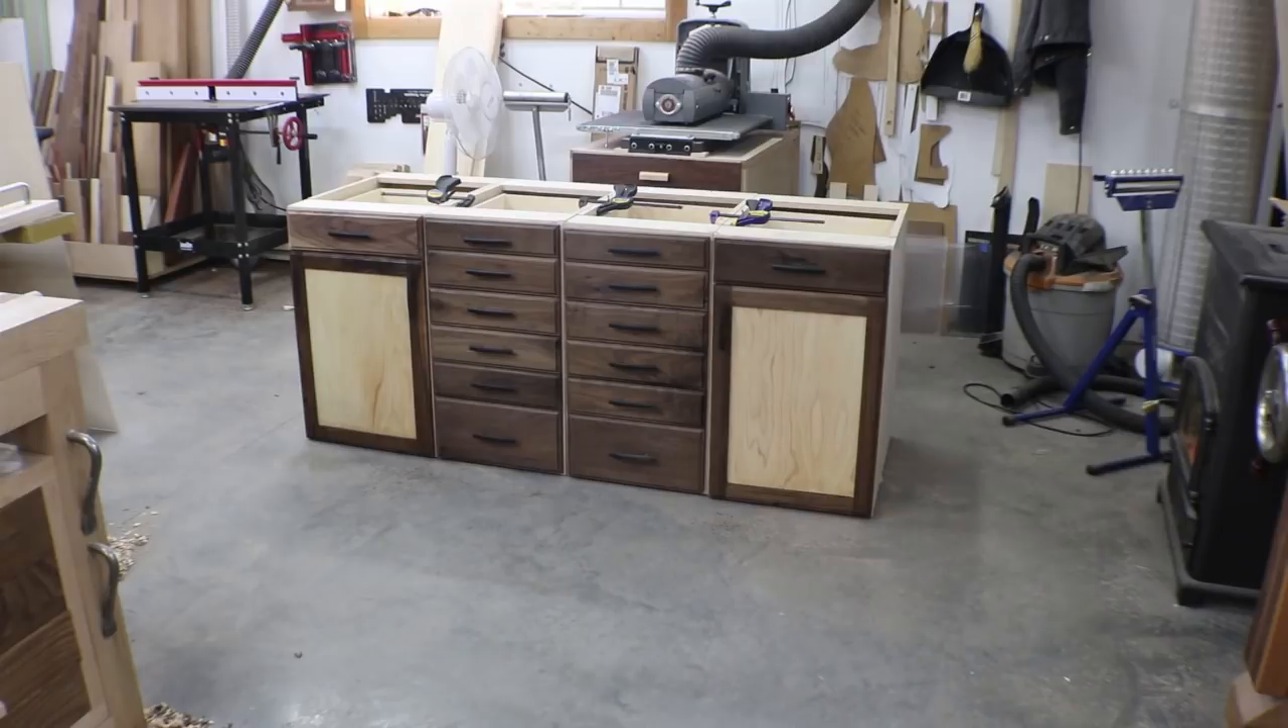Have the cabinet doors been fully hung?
Yes.